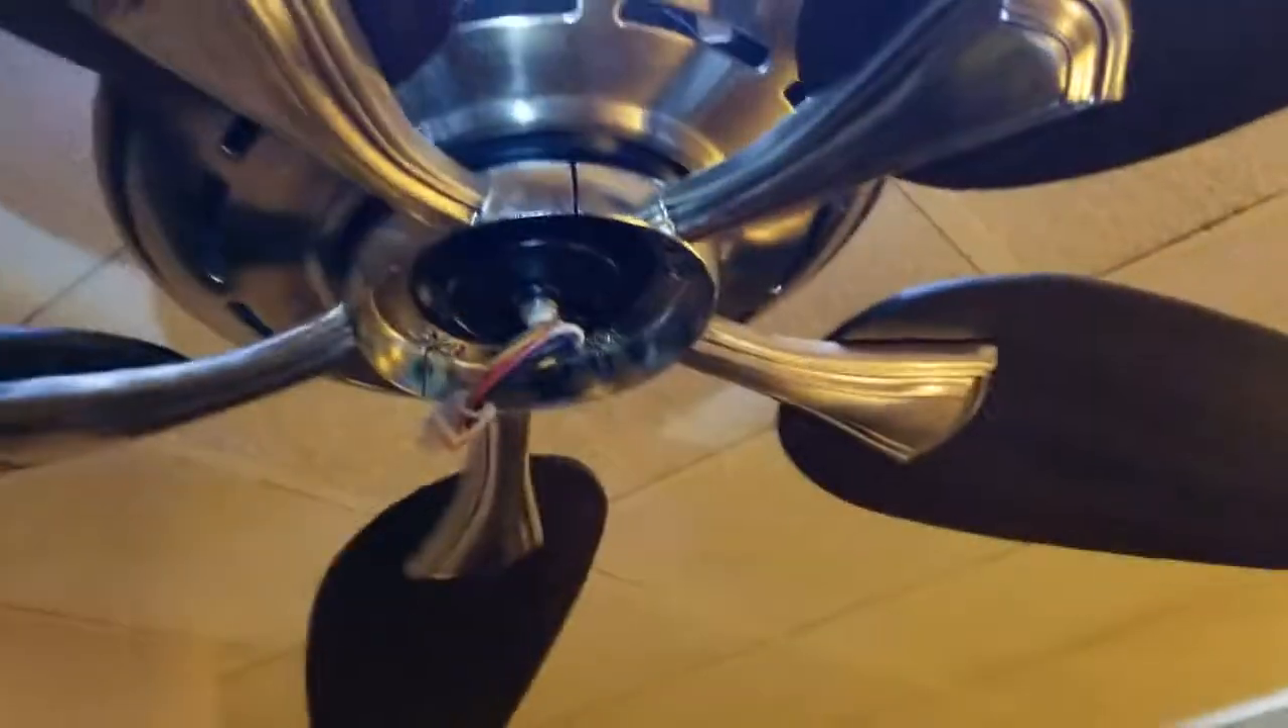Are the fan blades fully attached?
Yes.